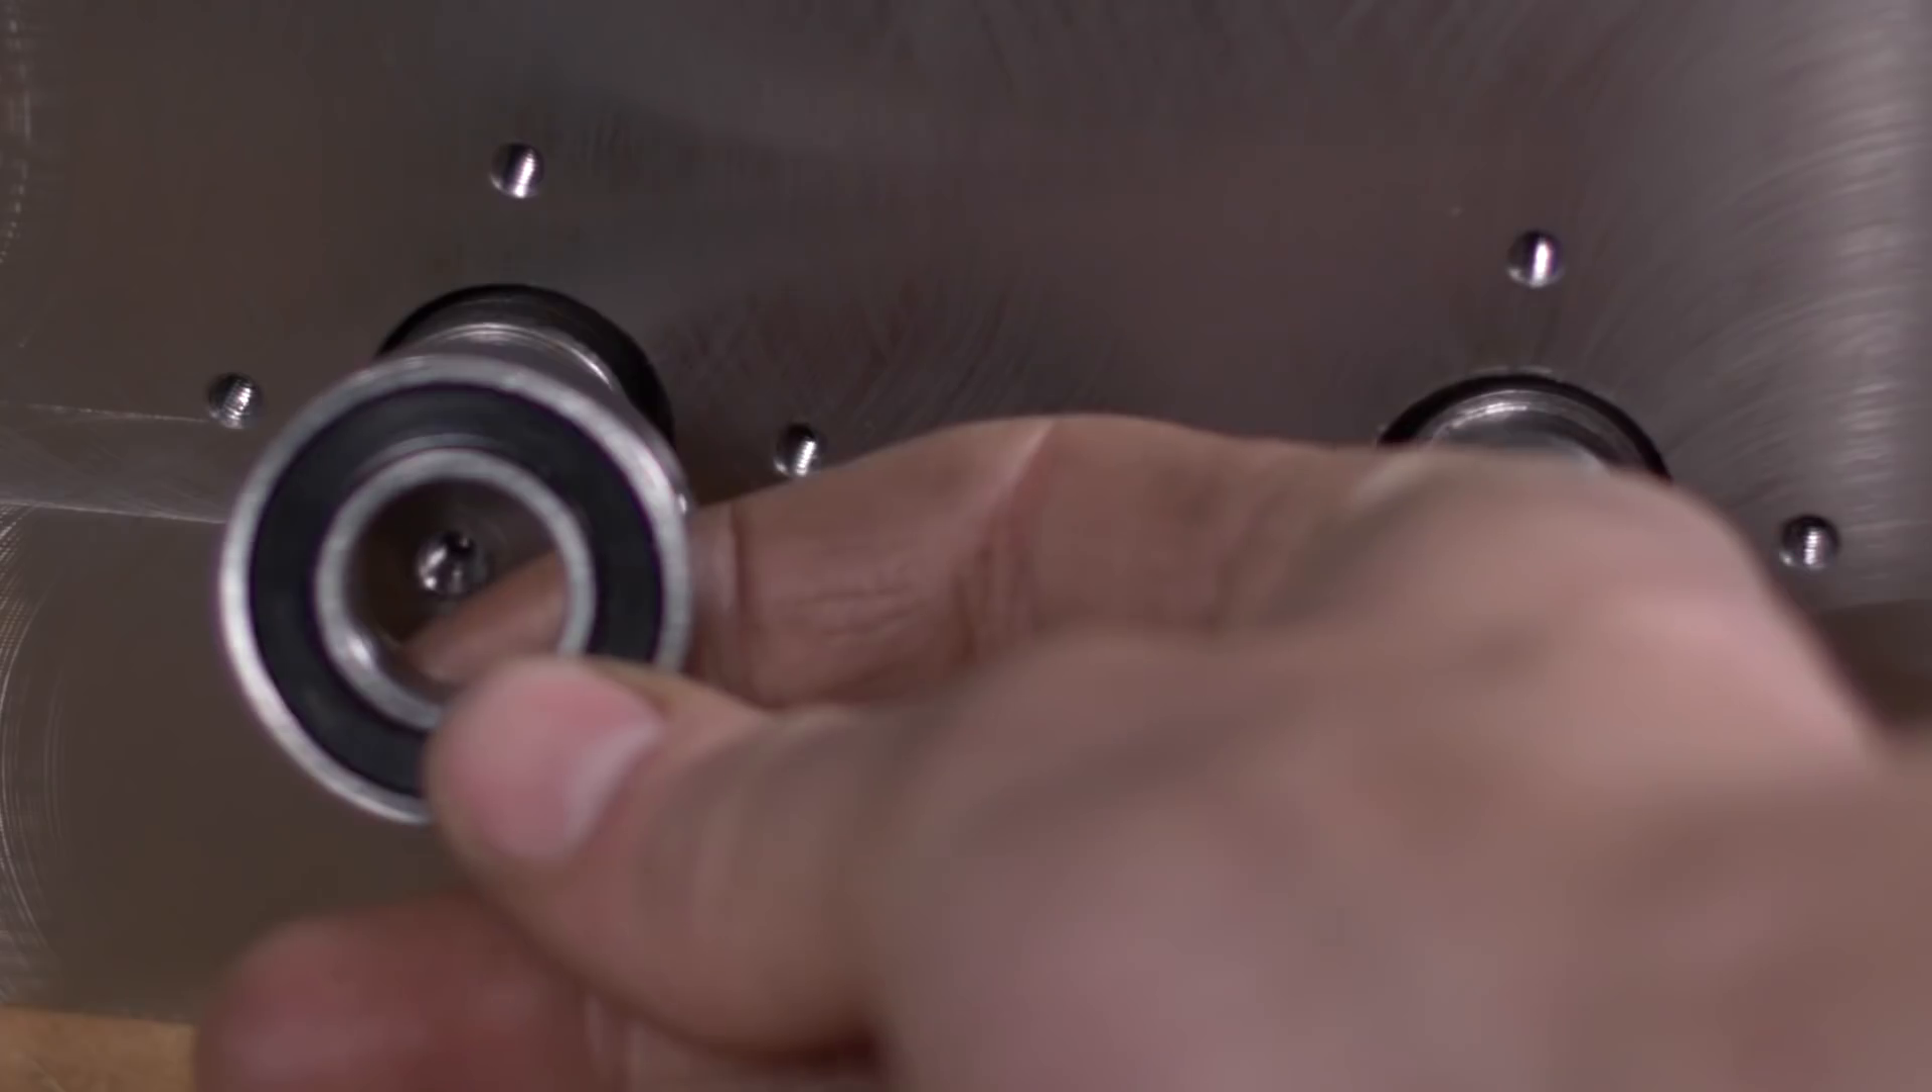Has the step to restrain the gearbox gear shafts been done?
No.